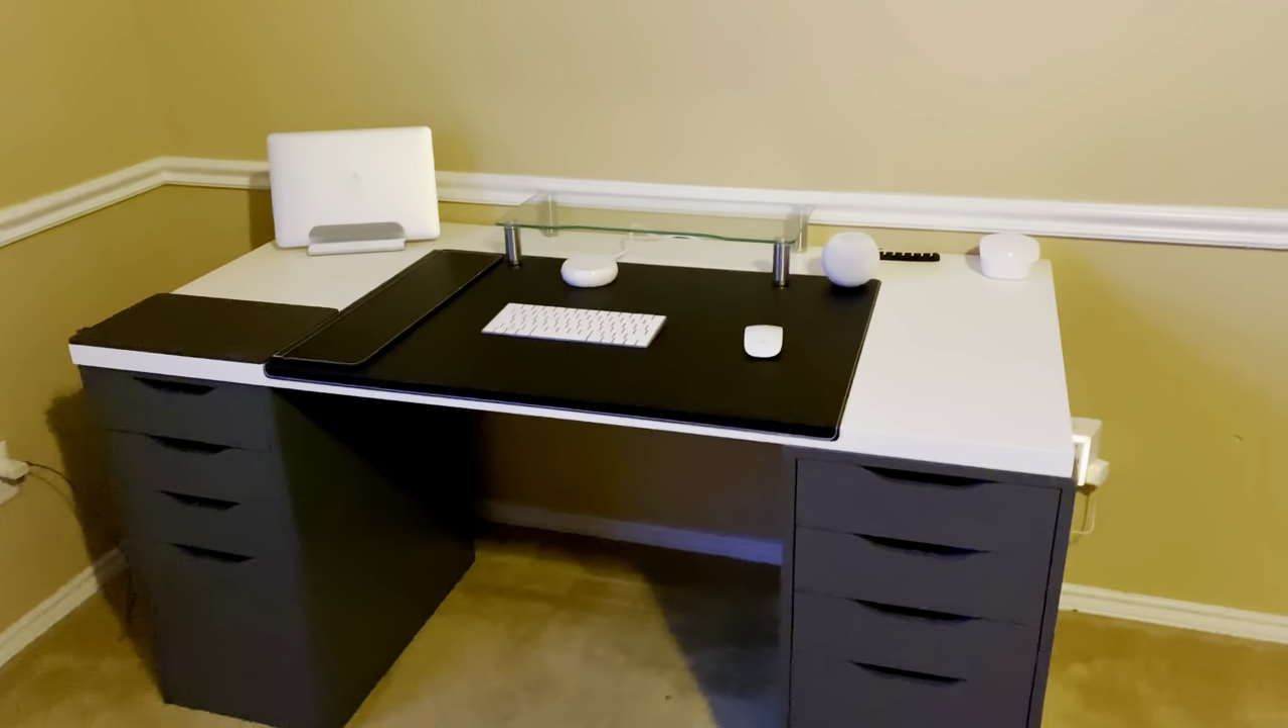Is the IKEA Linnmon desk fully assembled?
Yes.